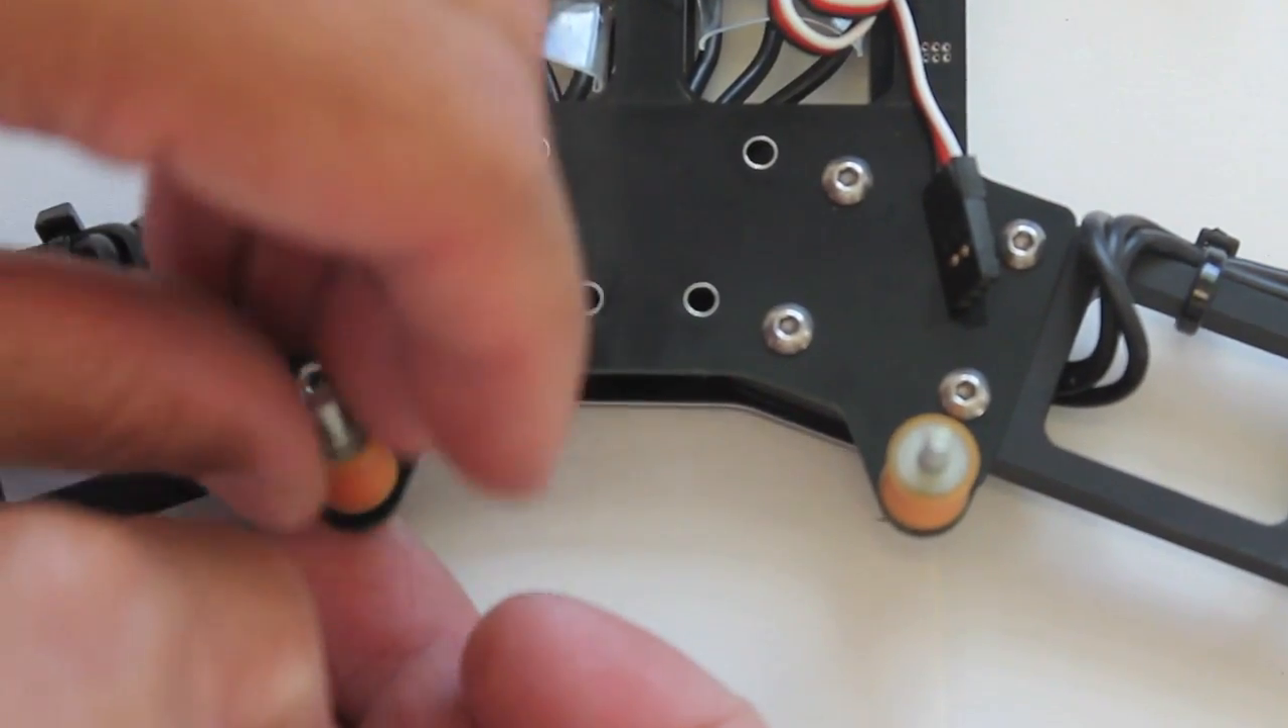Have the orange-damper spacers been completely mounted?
No.